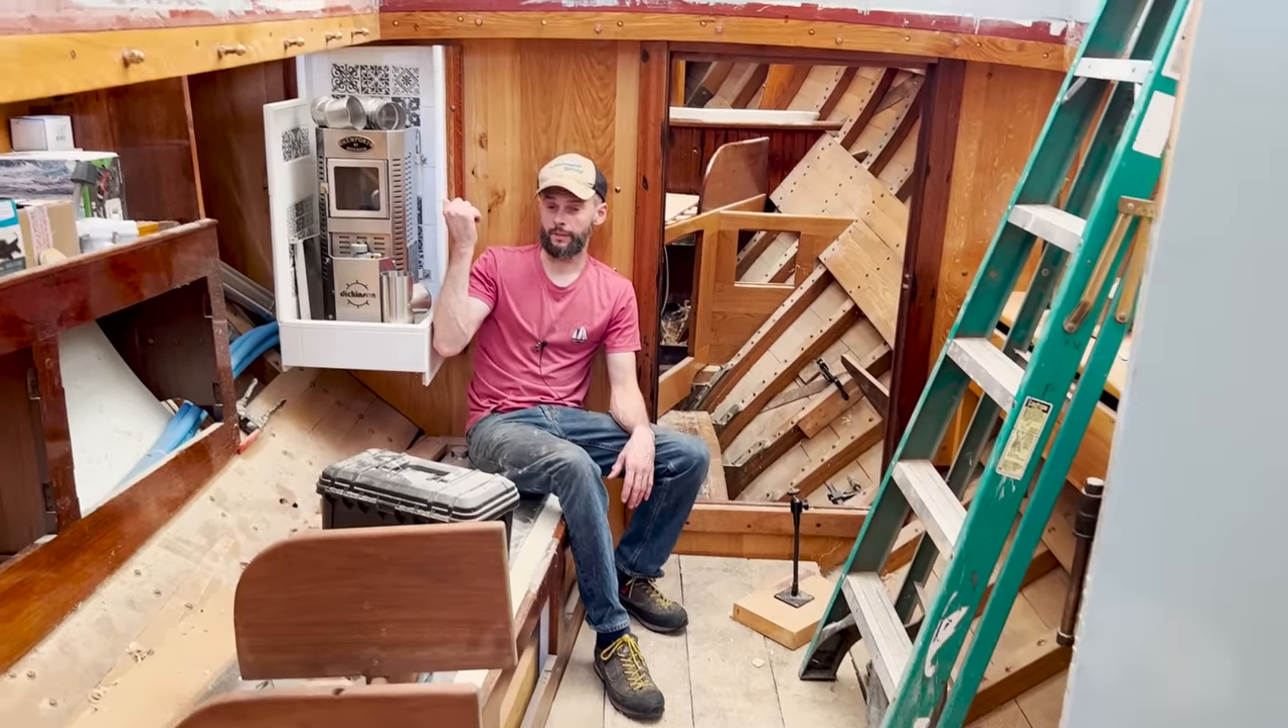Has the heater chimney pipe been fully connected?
No.